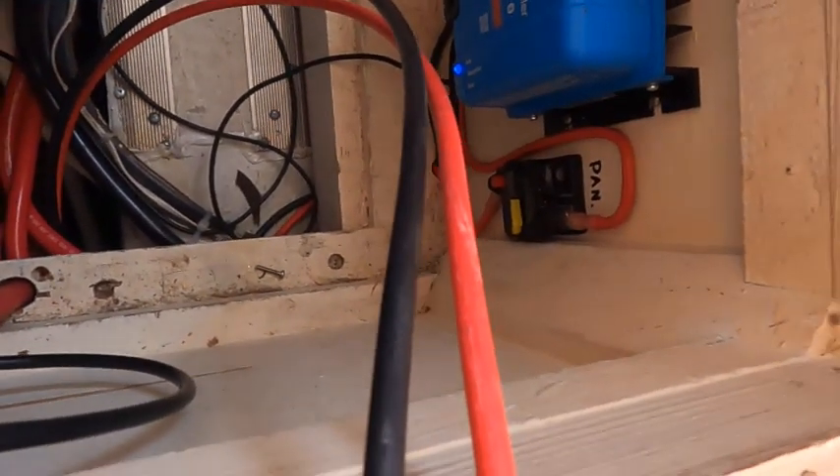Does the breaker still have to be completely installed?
No.